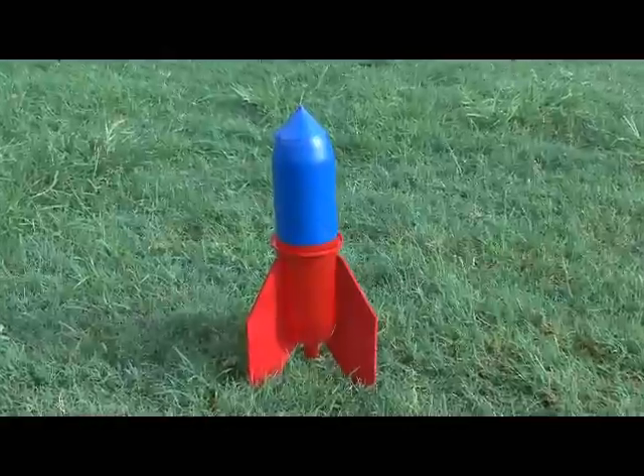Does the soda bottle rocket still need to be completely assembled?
No.